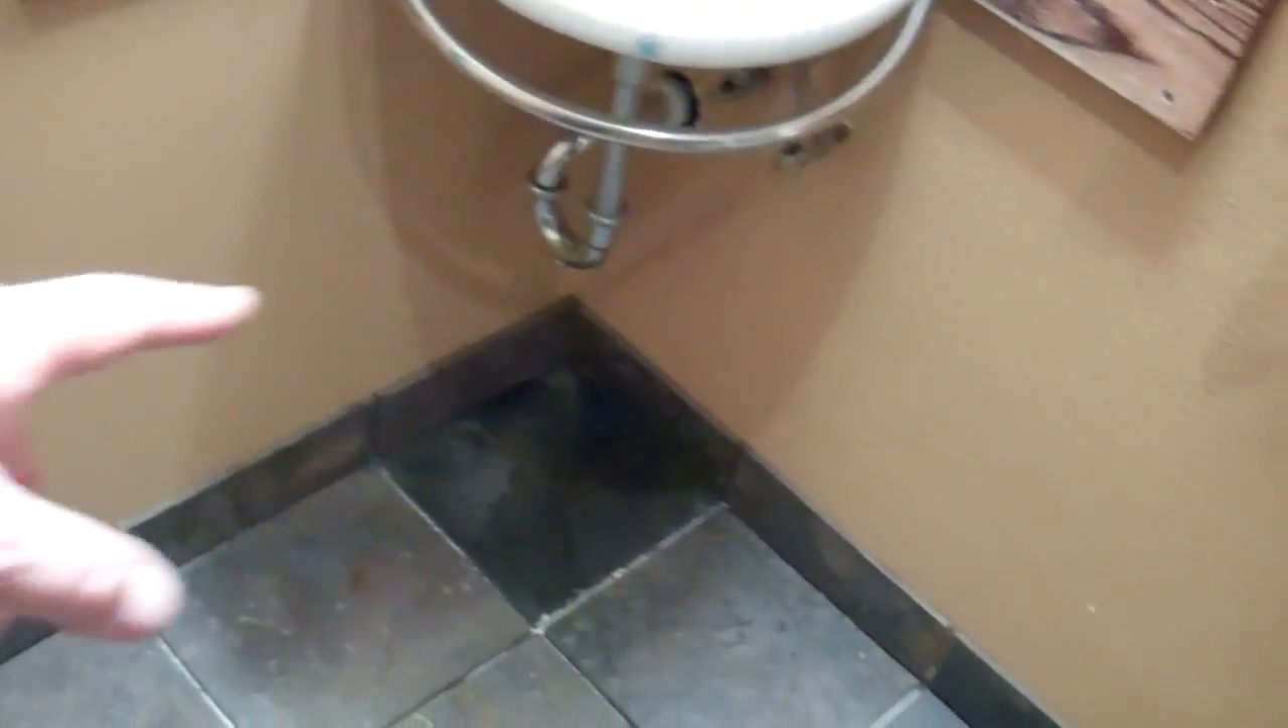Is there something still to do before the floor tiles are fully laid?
No.